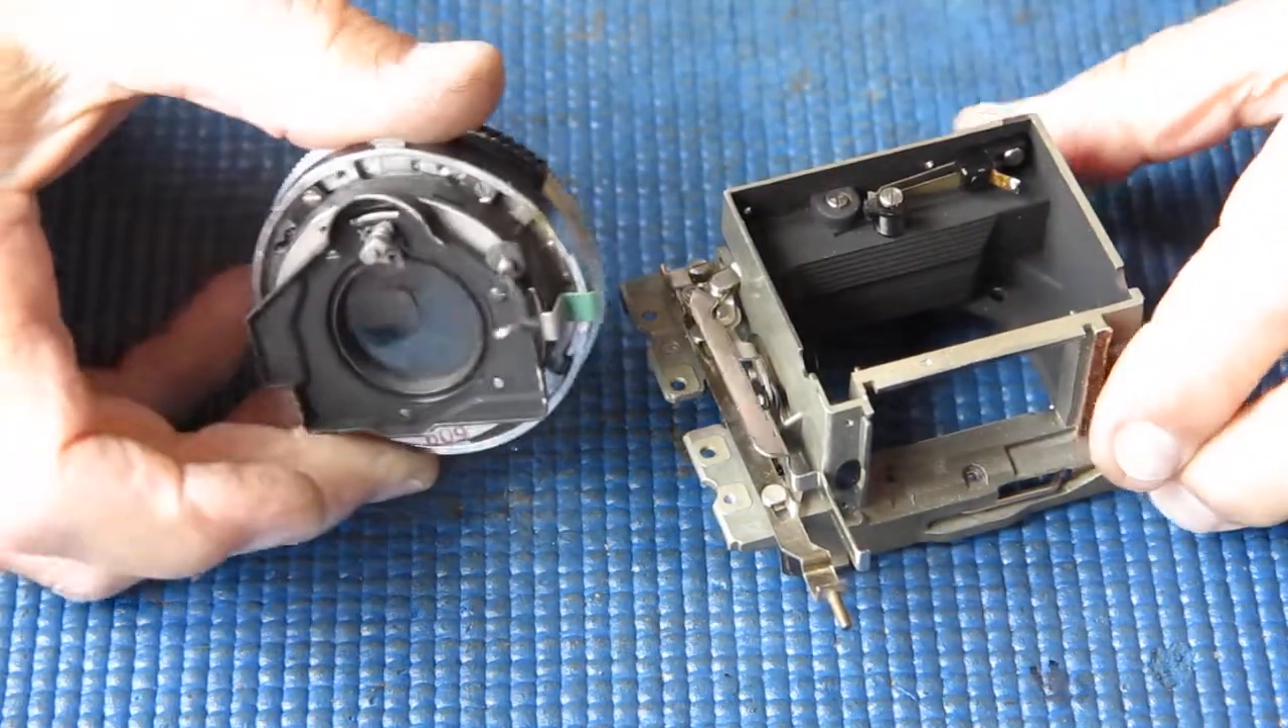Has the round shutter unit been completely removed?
Yes.